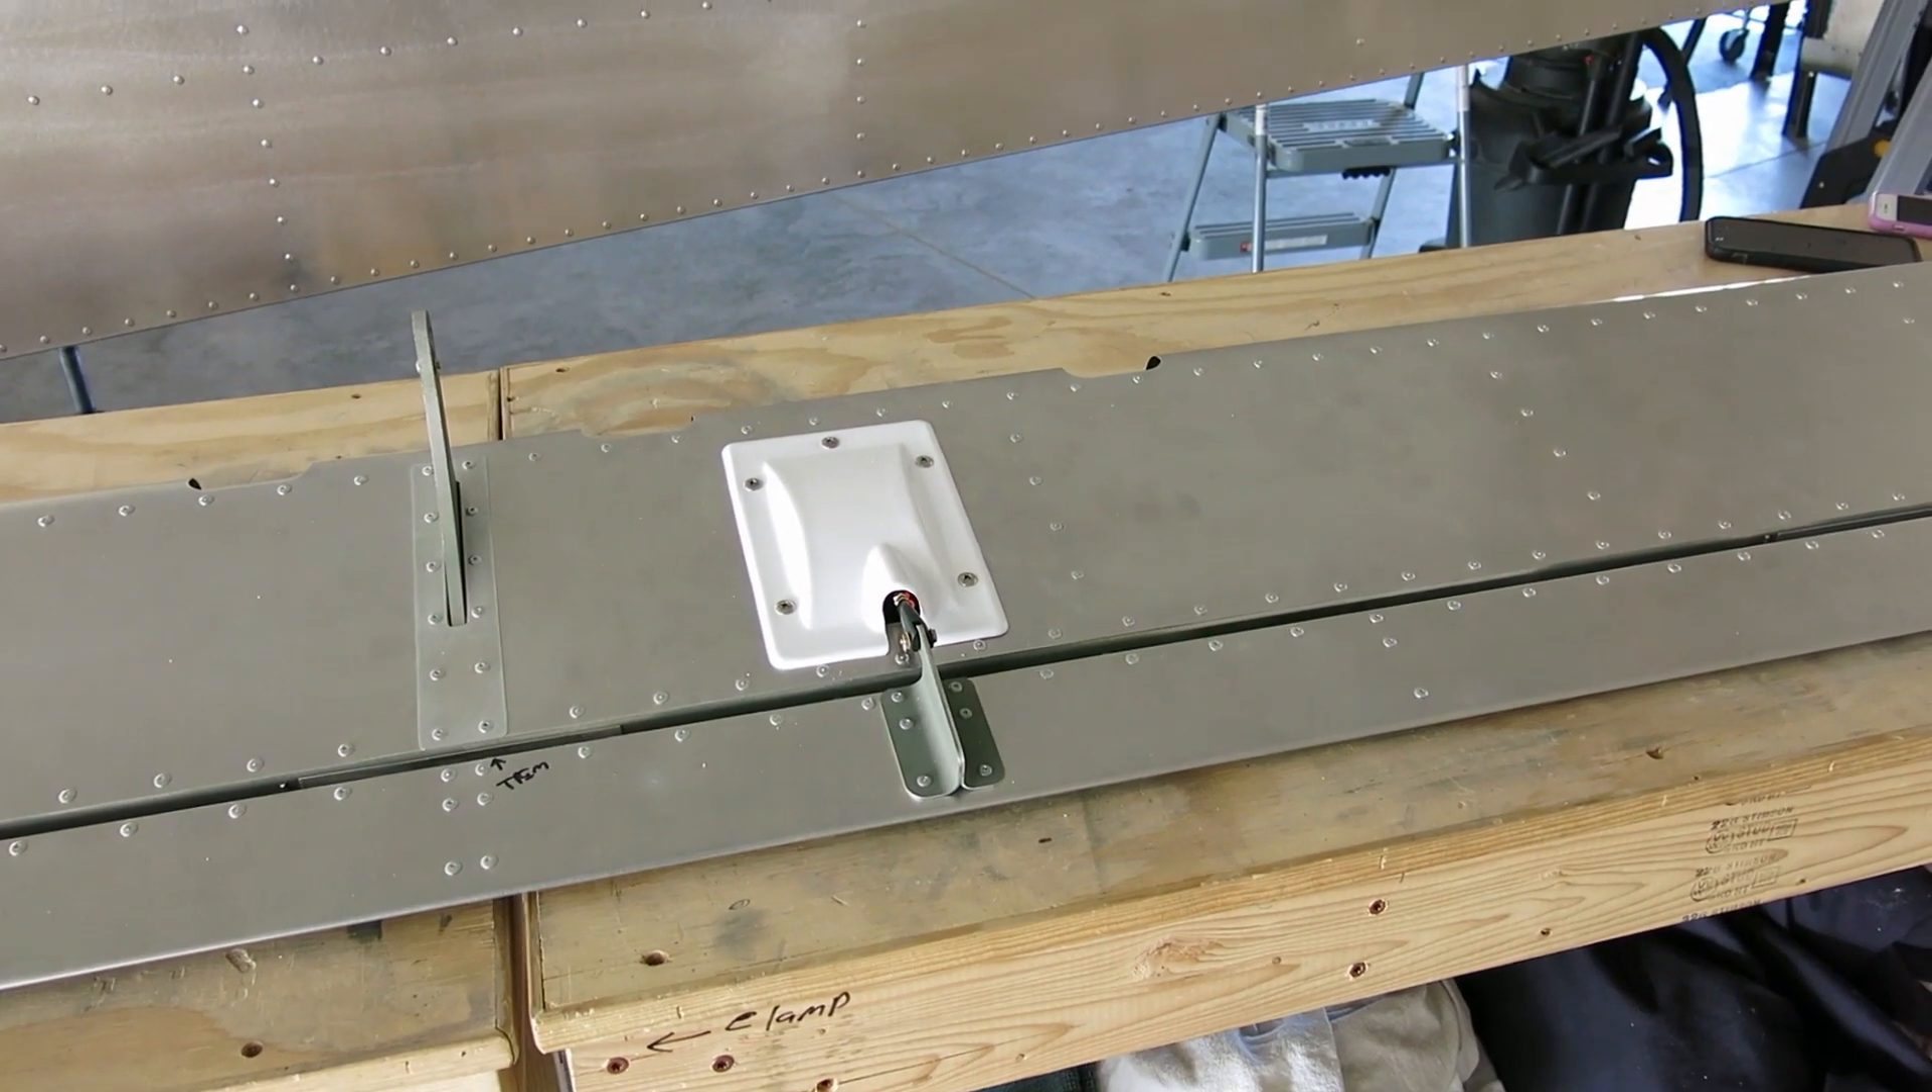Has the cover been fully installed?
Yes.